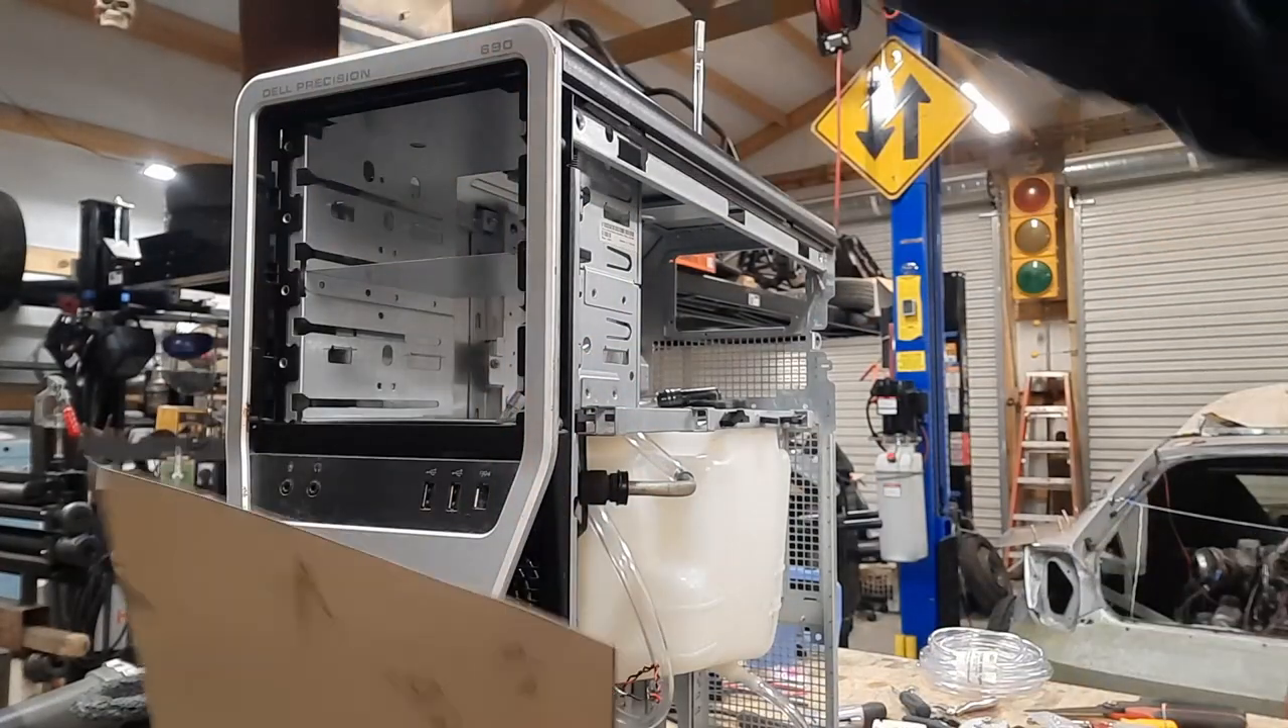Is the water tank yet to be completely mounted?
No.